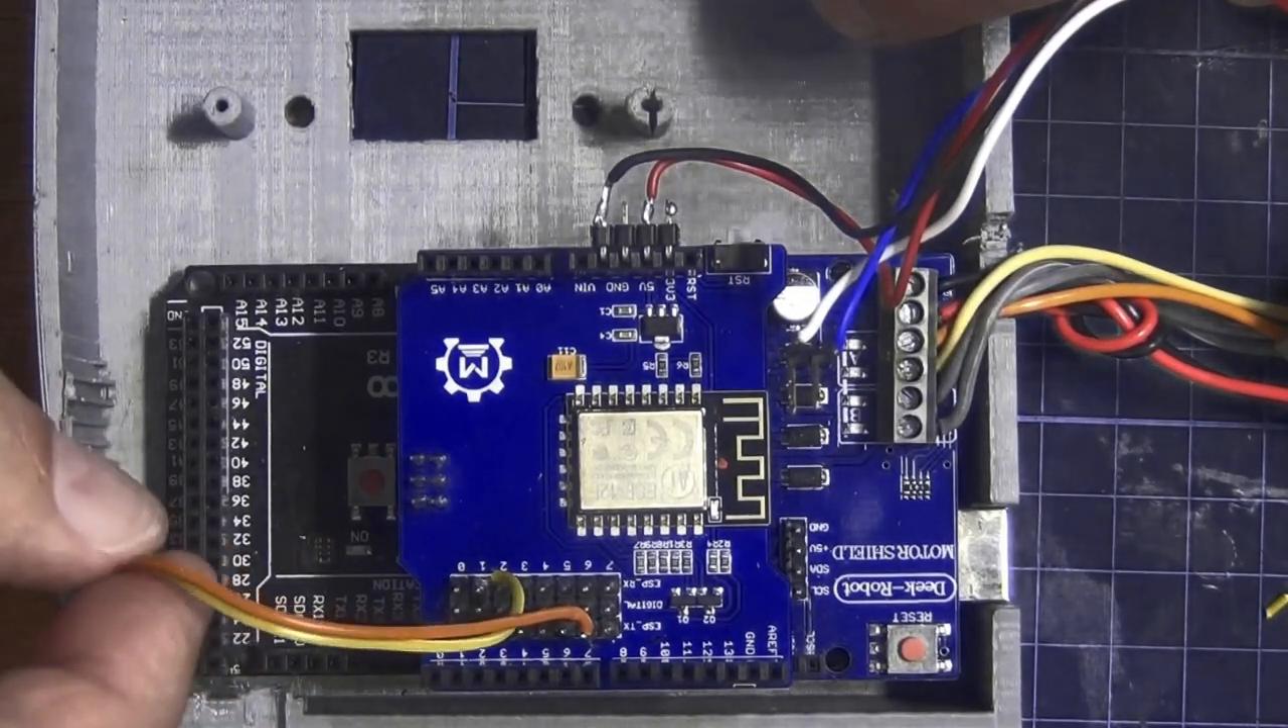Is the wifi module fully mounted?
Yes.